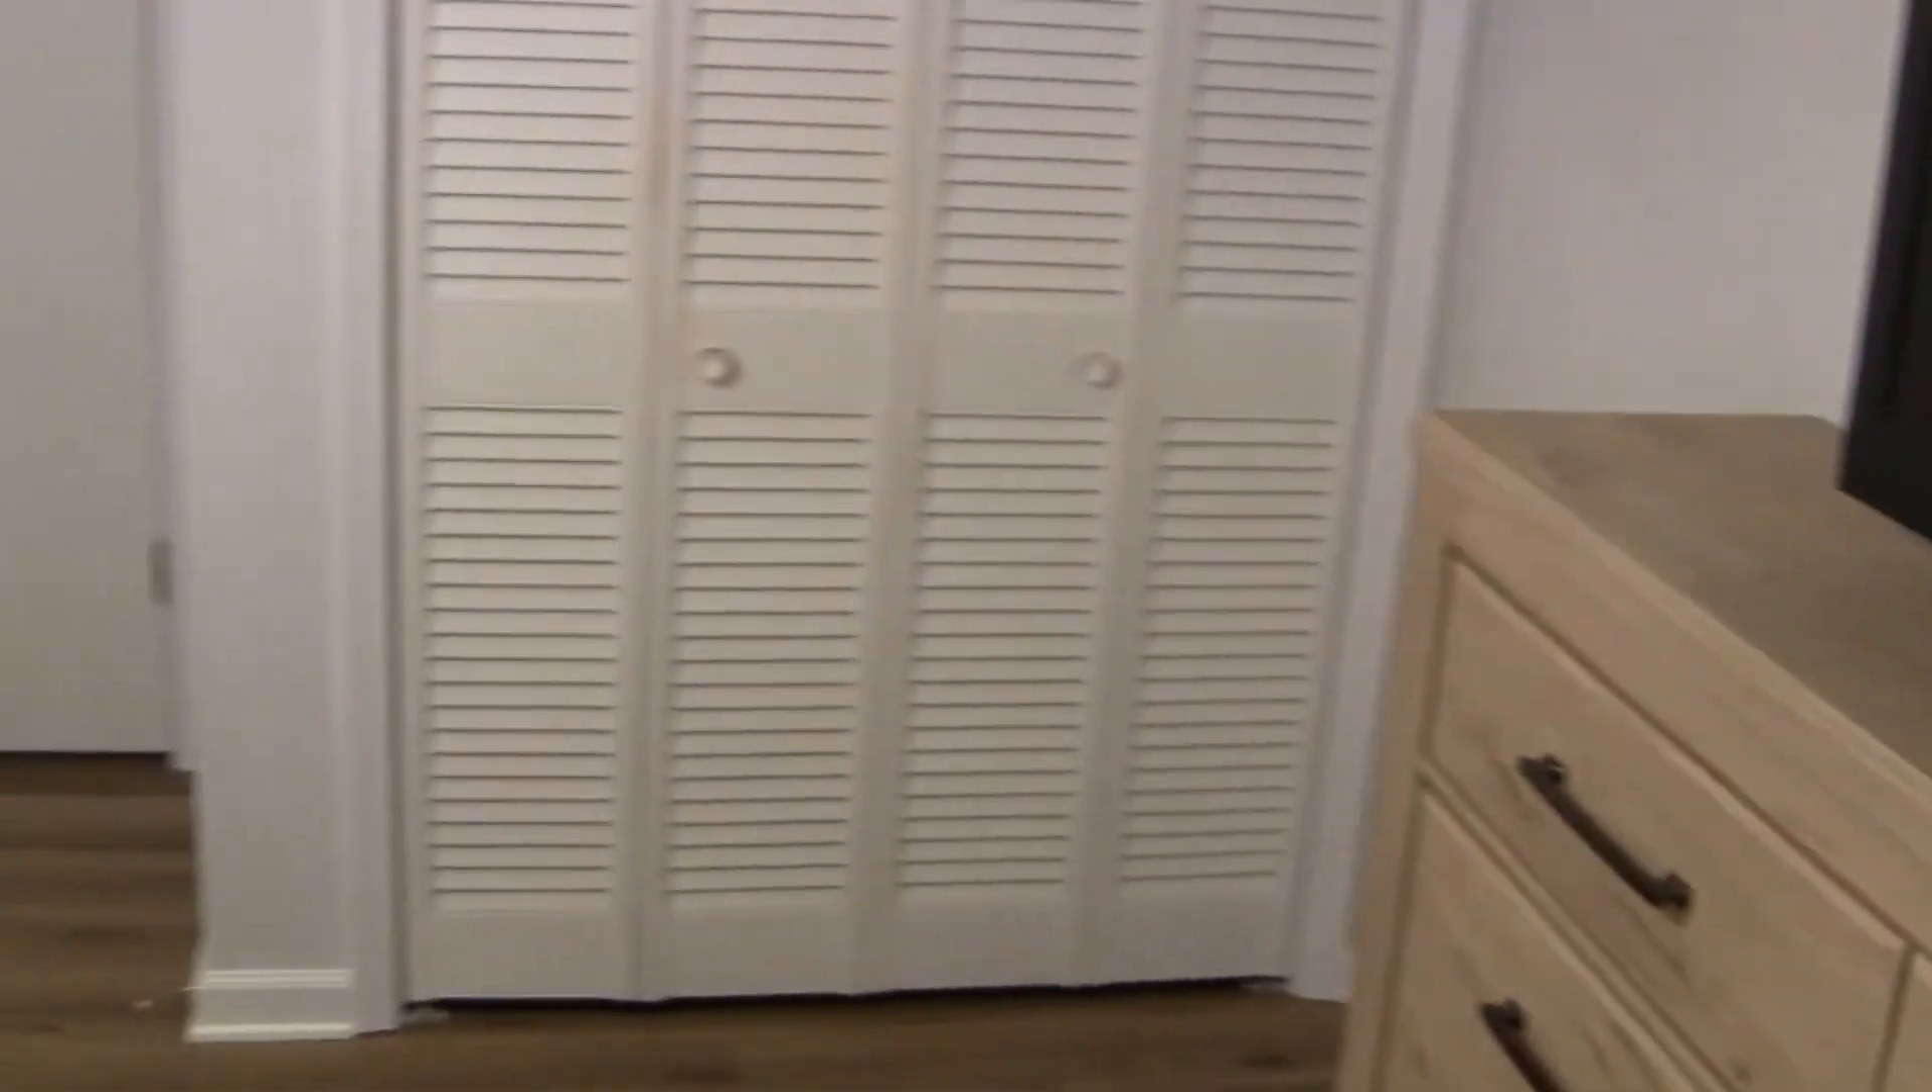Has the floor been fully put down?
Yes.